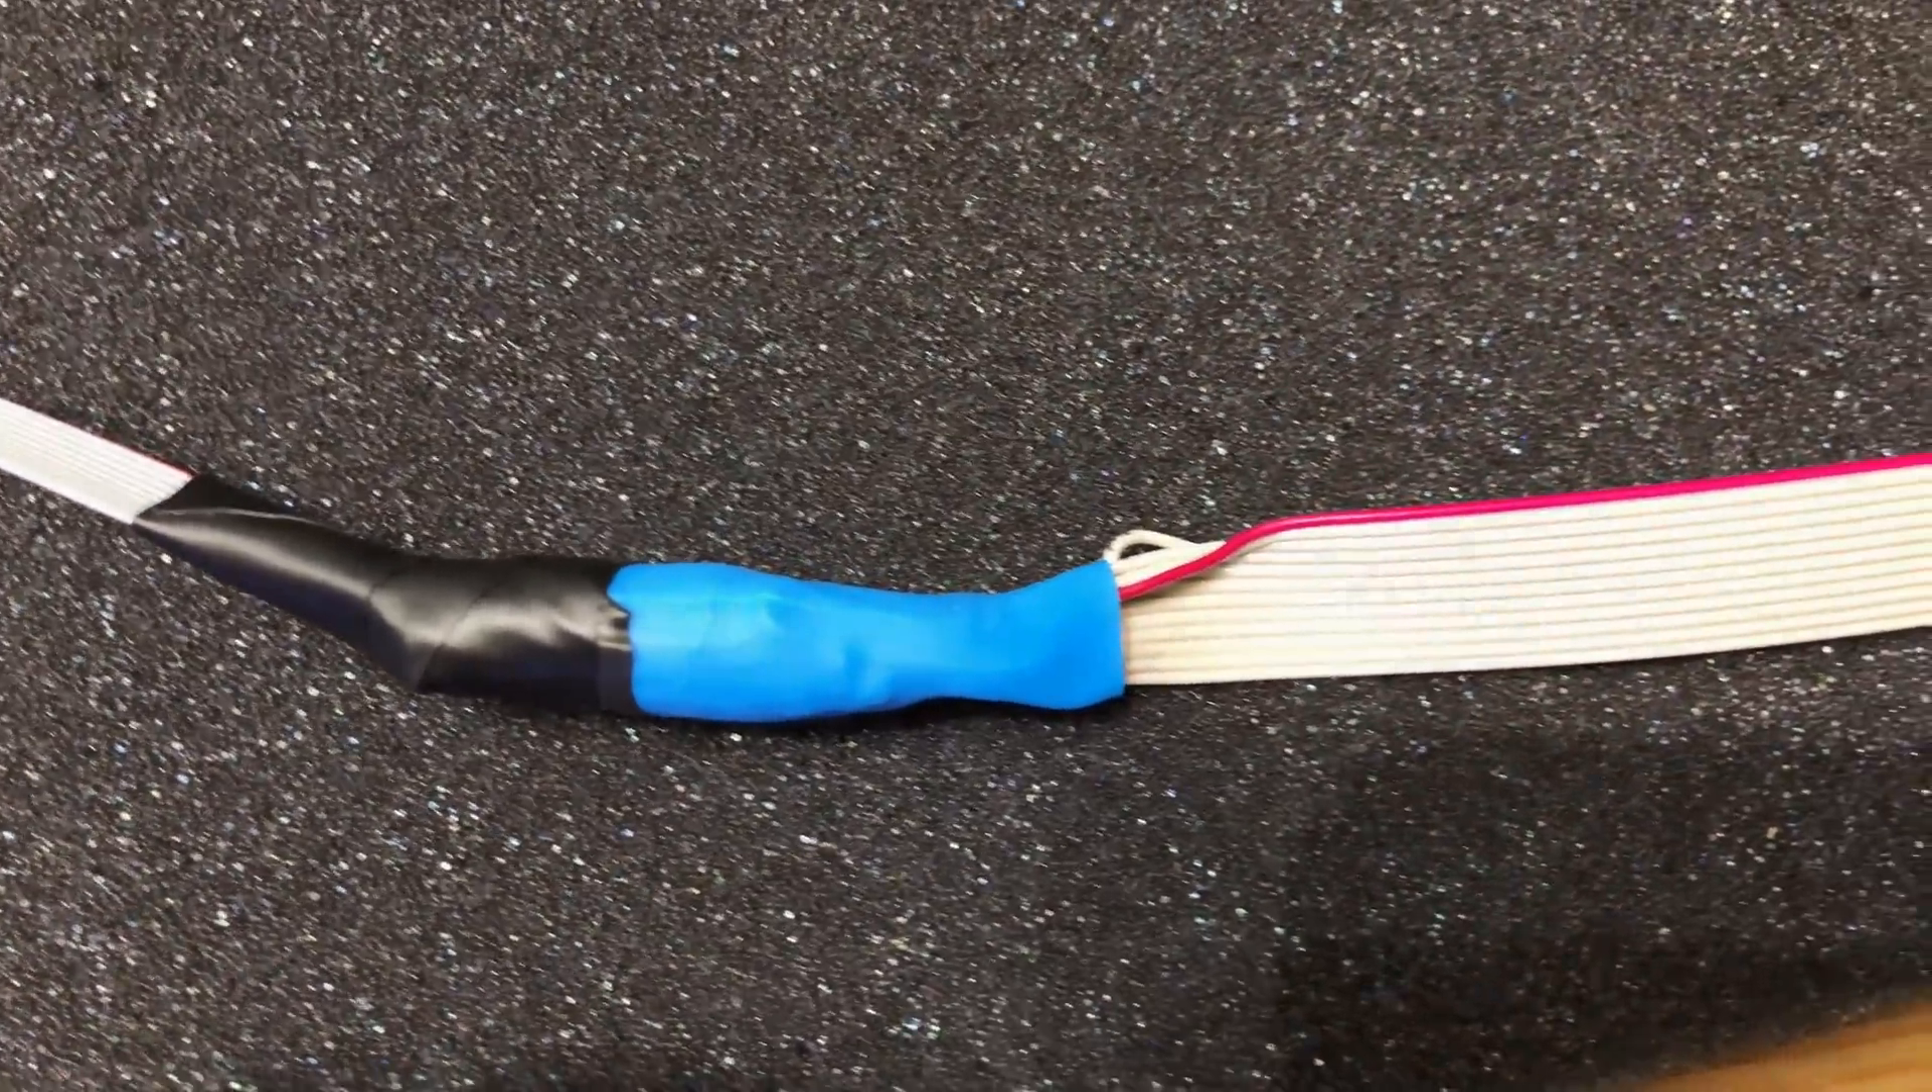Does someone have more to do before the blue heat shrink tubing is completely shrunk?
No.